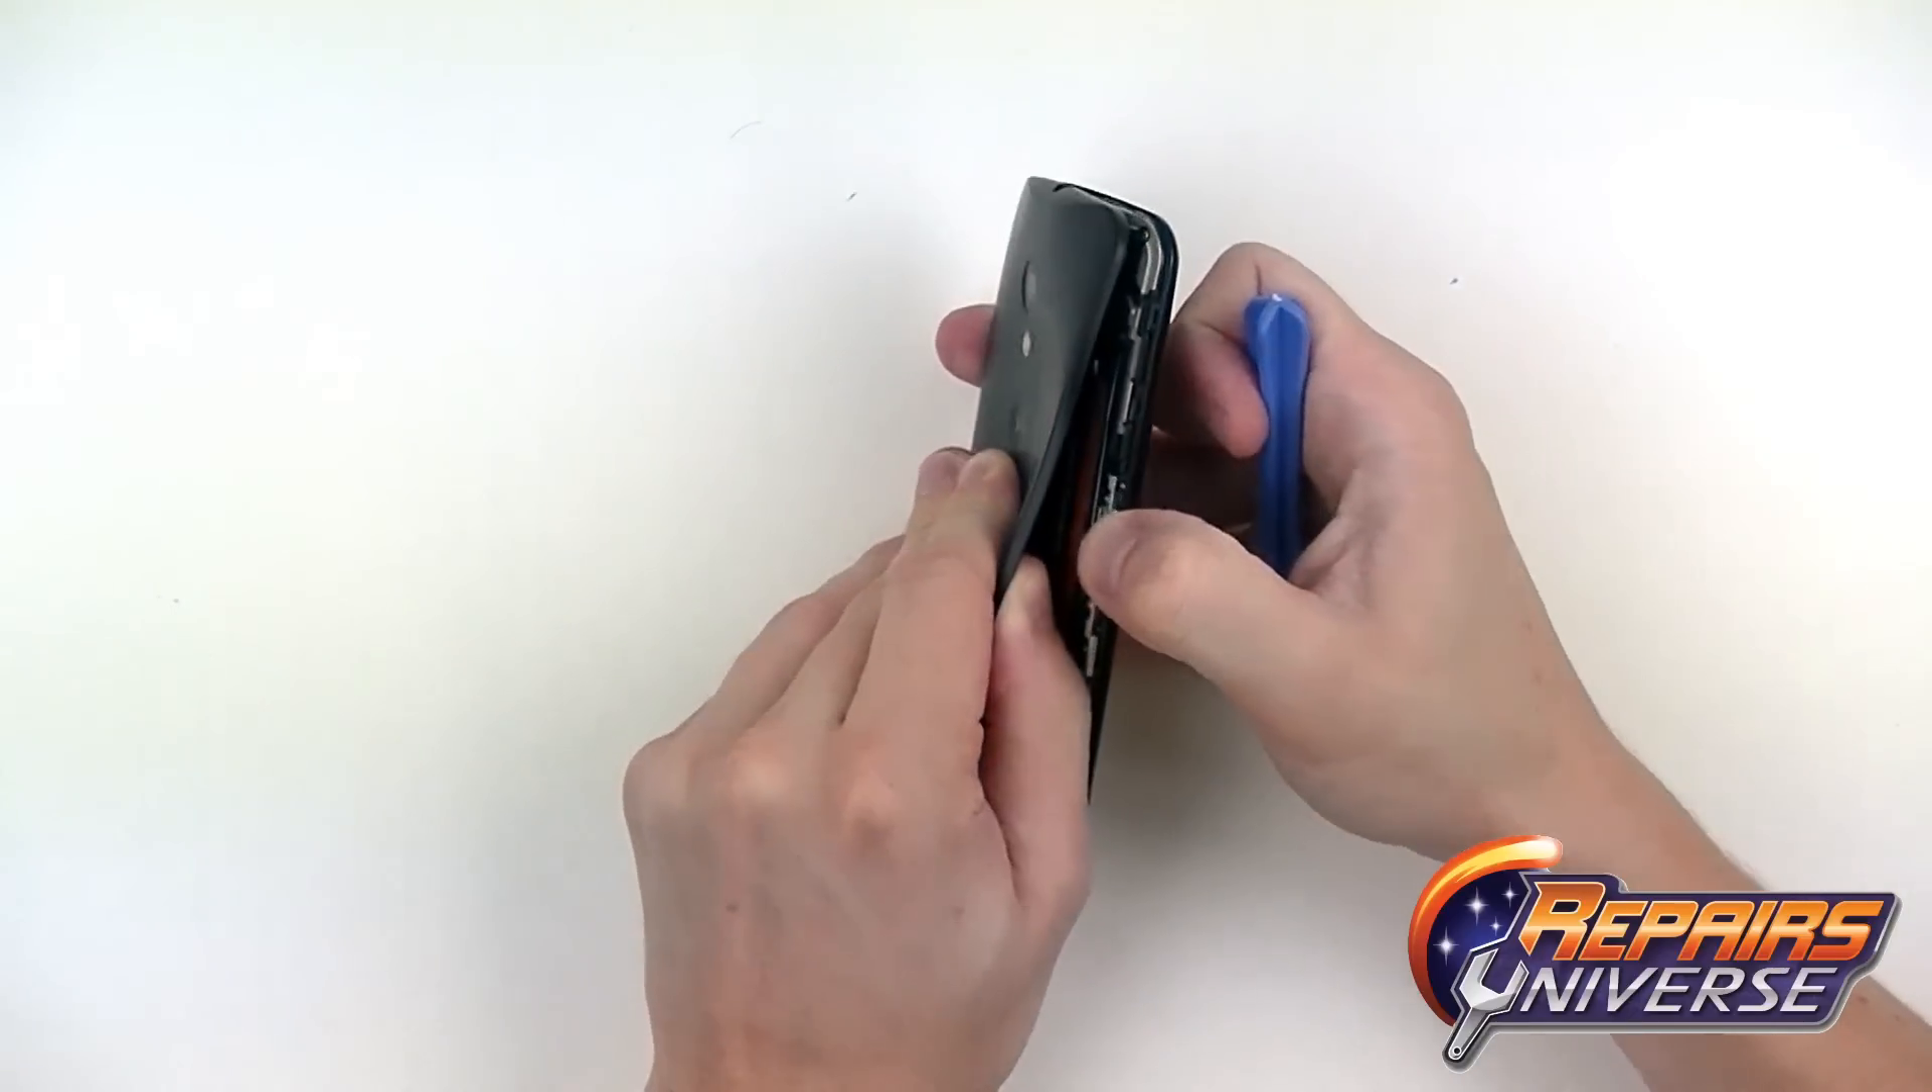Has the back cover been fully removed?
No.